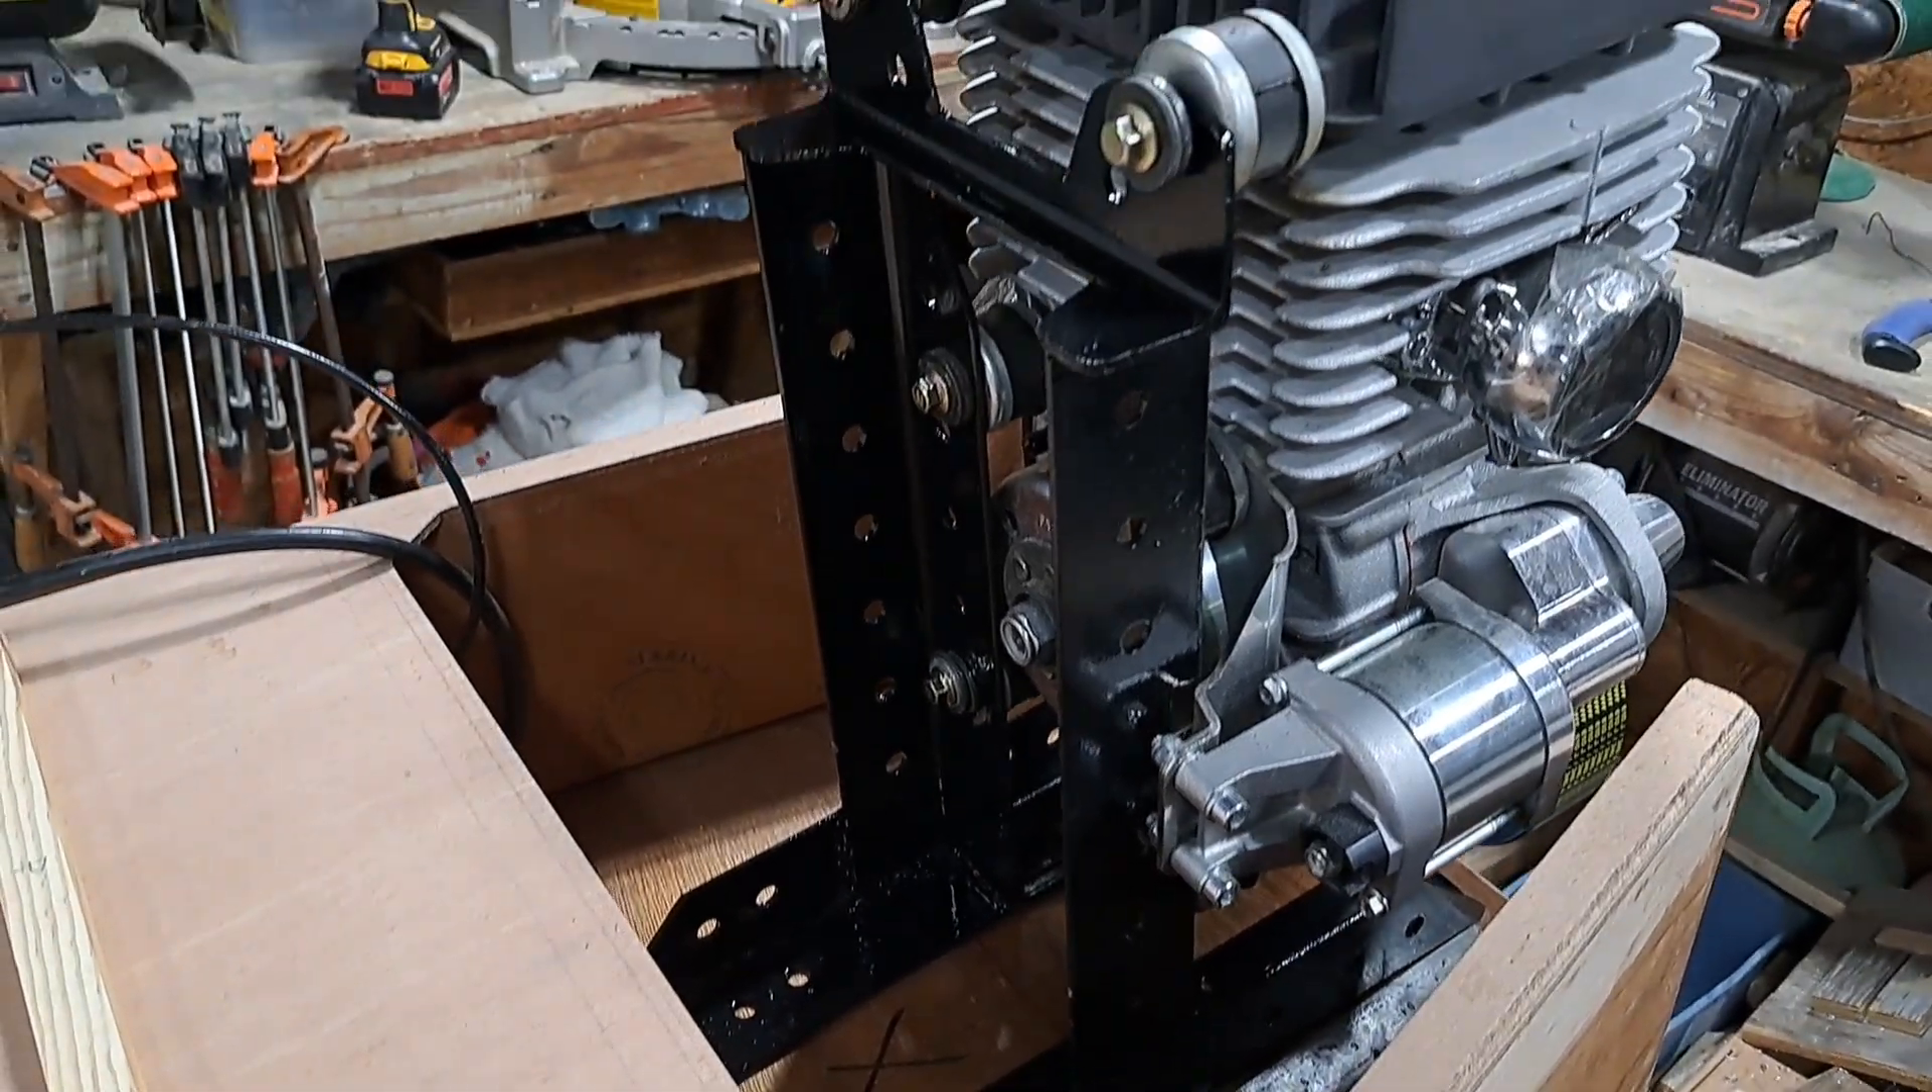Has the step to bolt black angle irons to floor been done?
No.